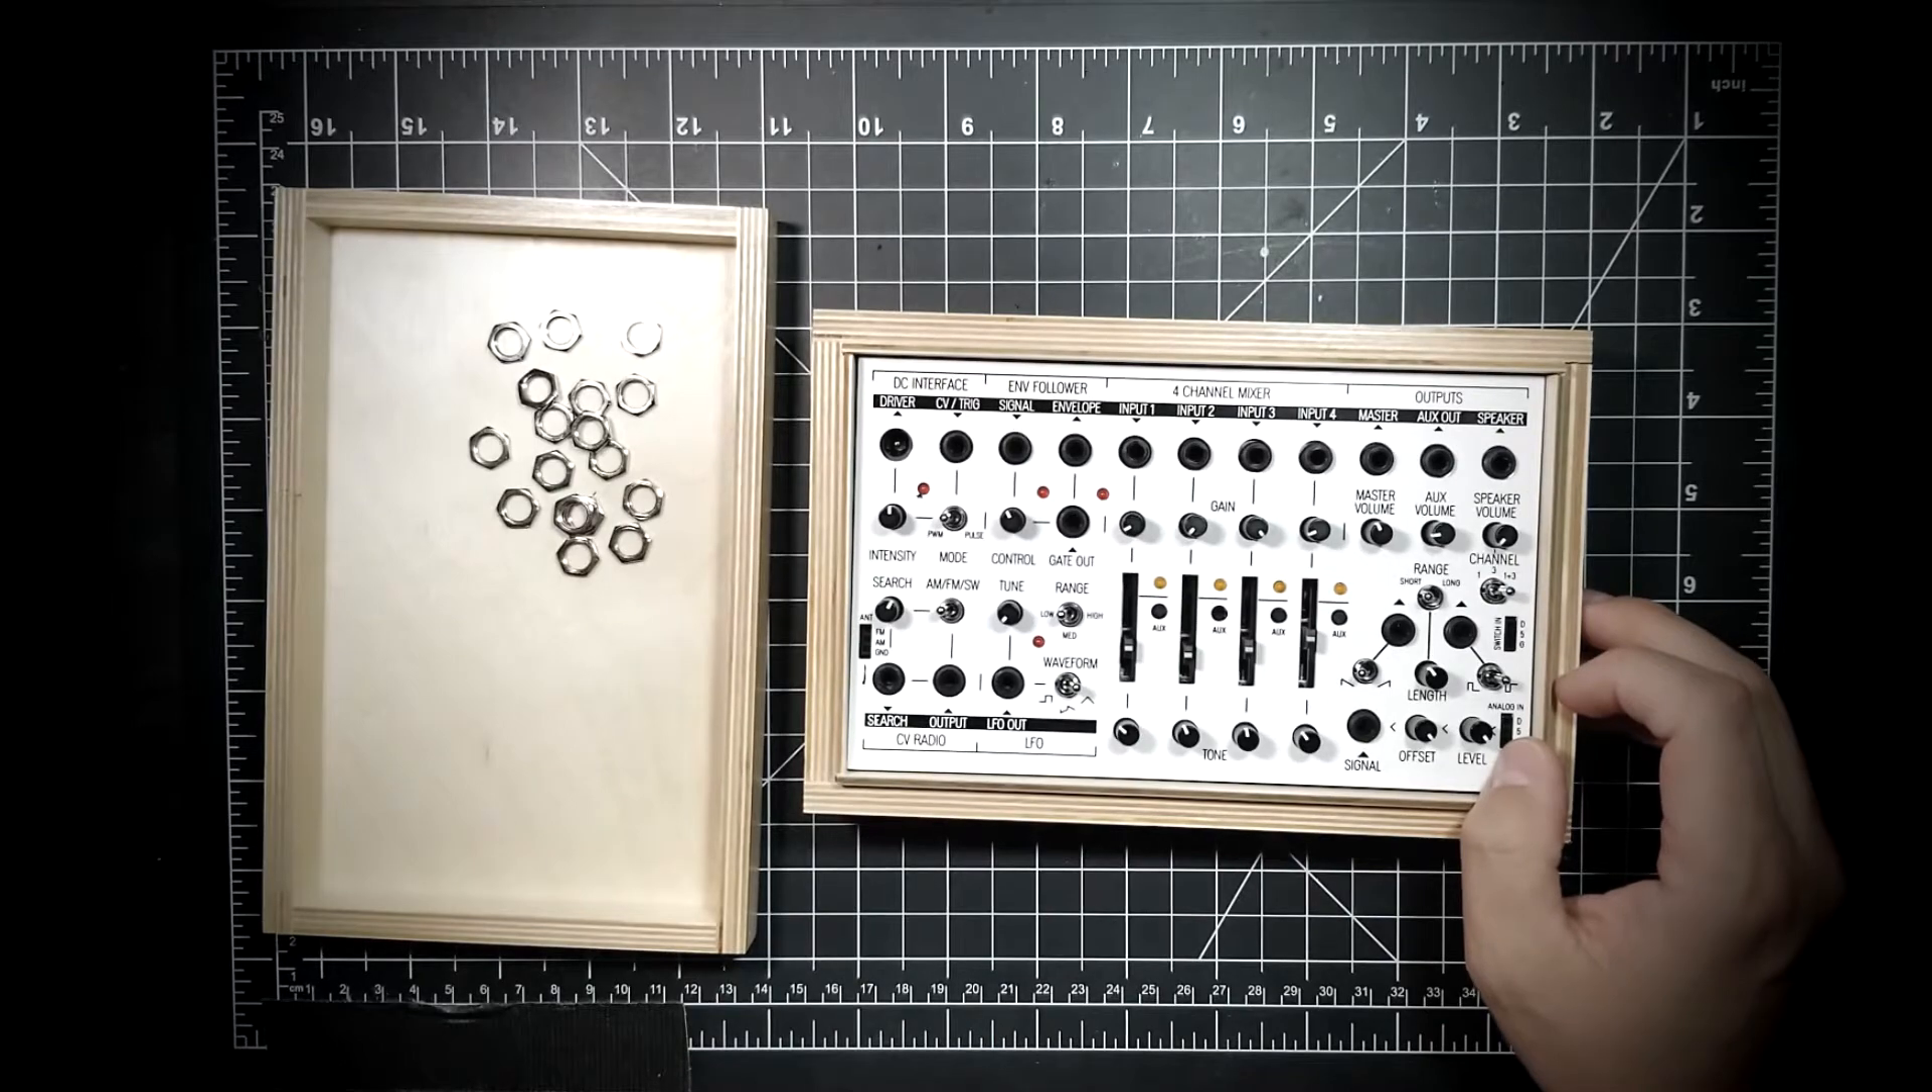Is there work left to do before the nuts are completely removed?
No.